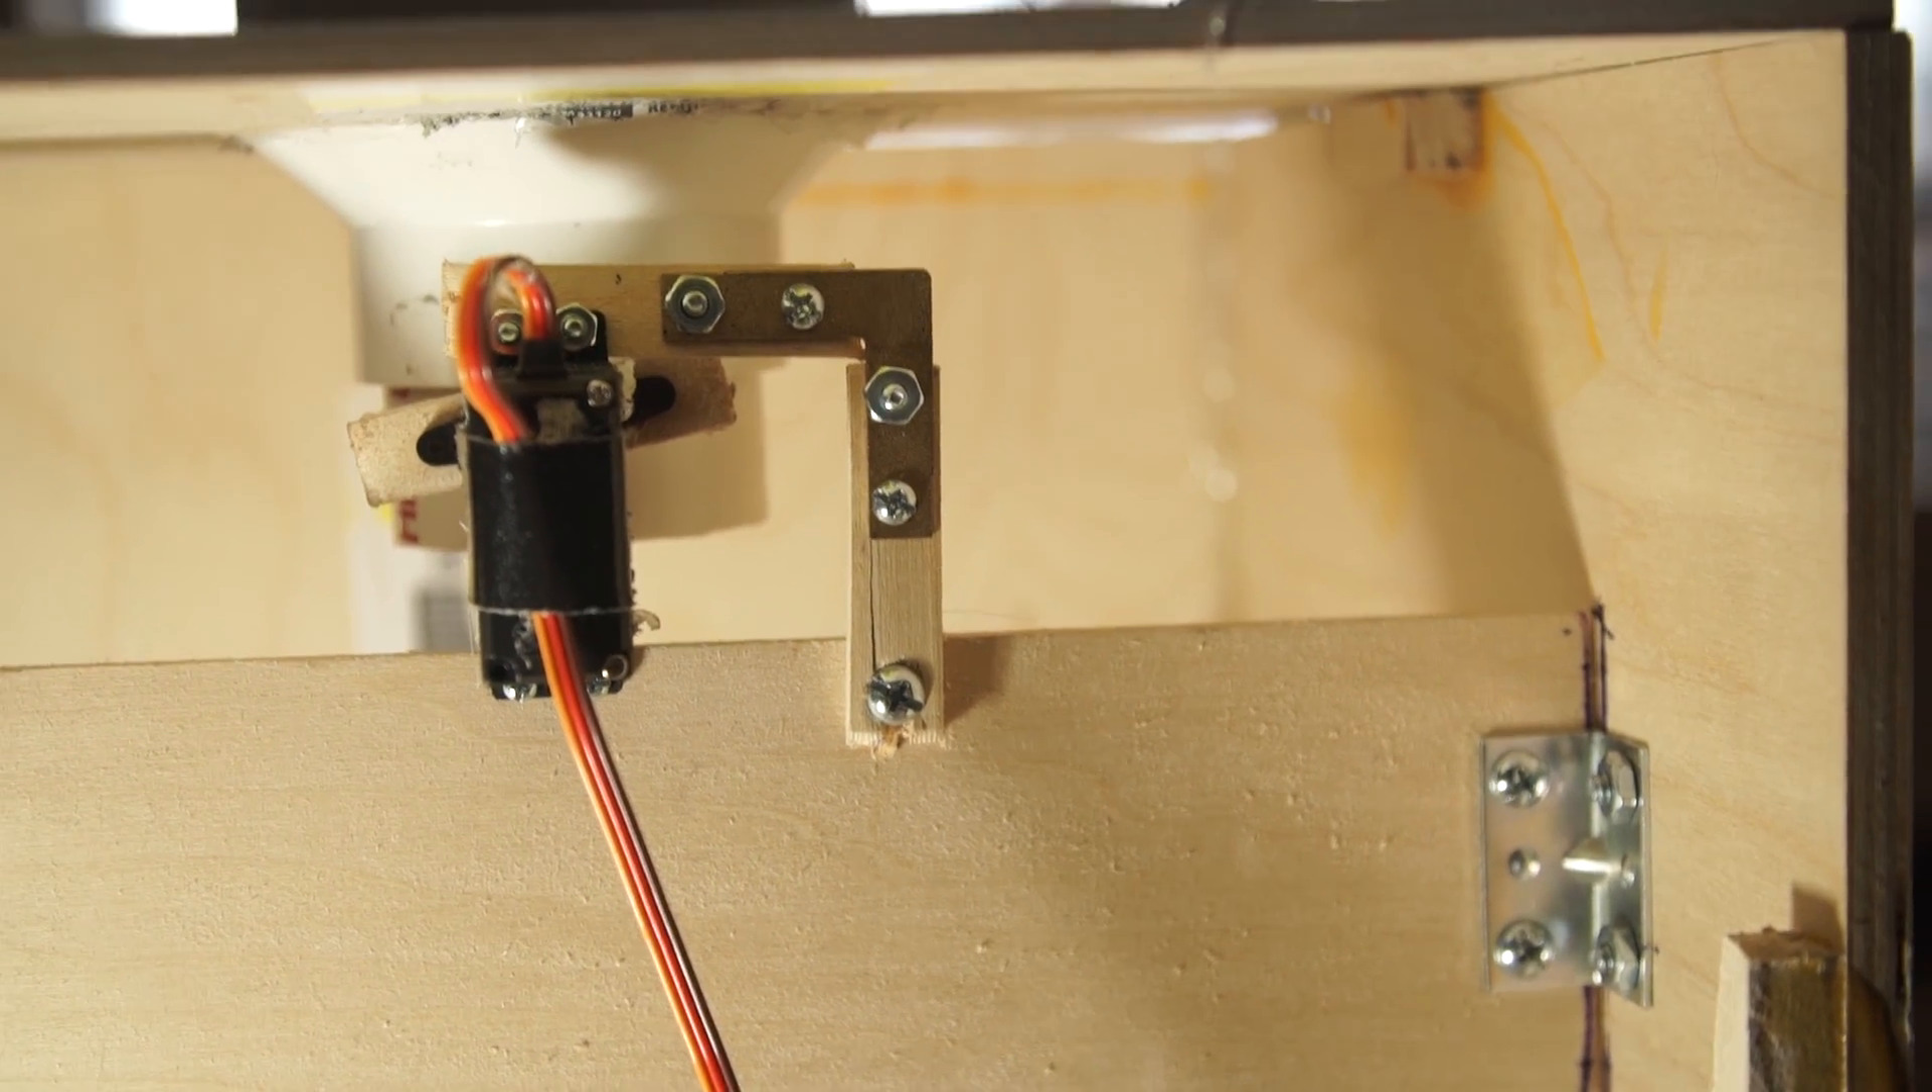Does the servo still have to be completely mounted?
No.